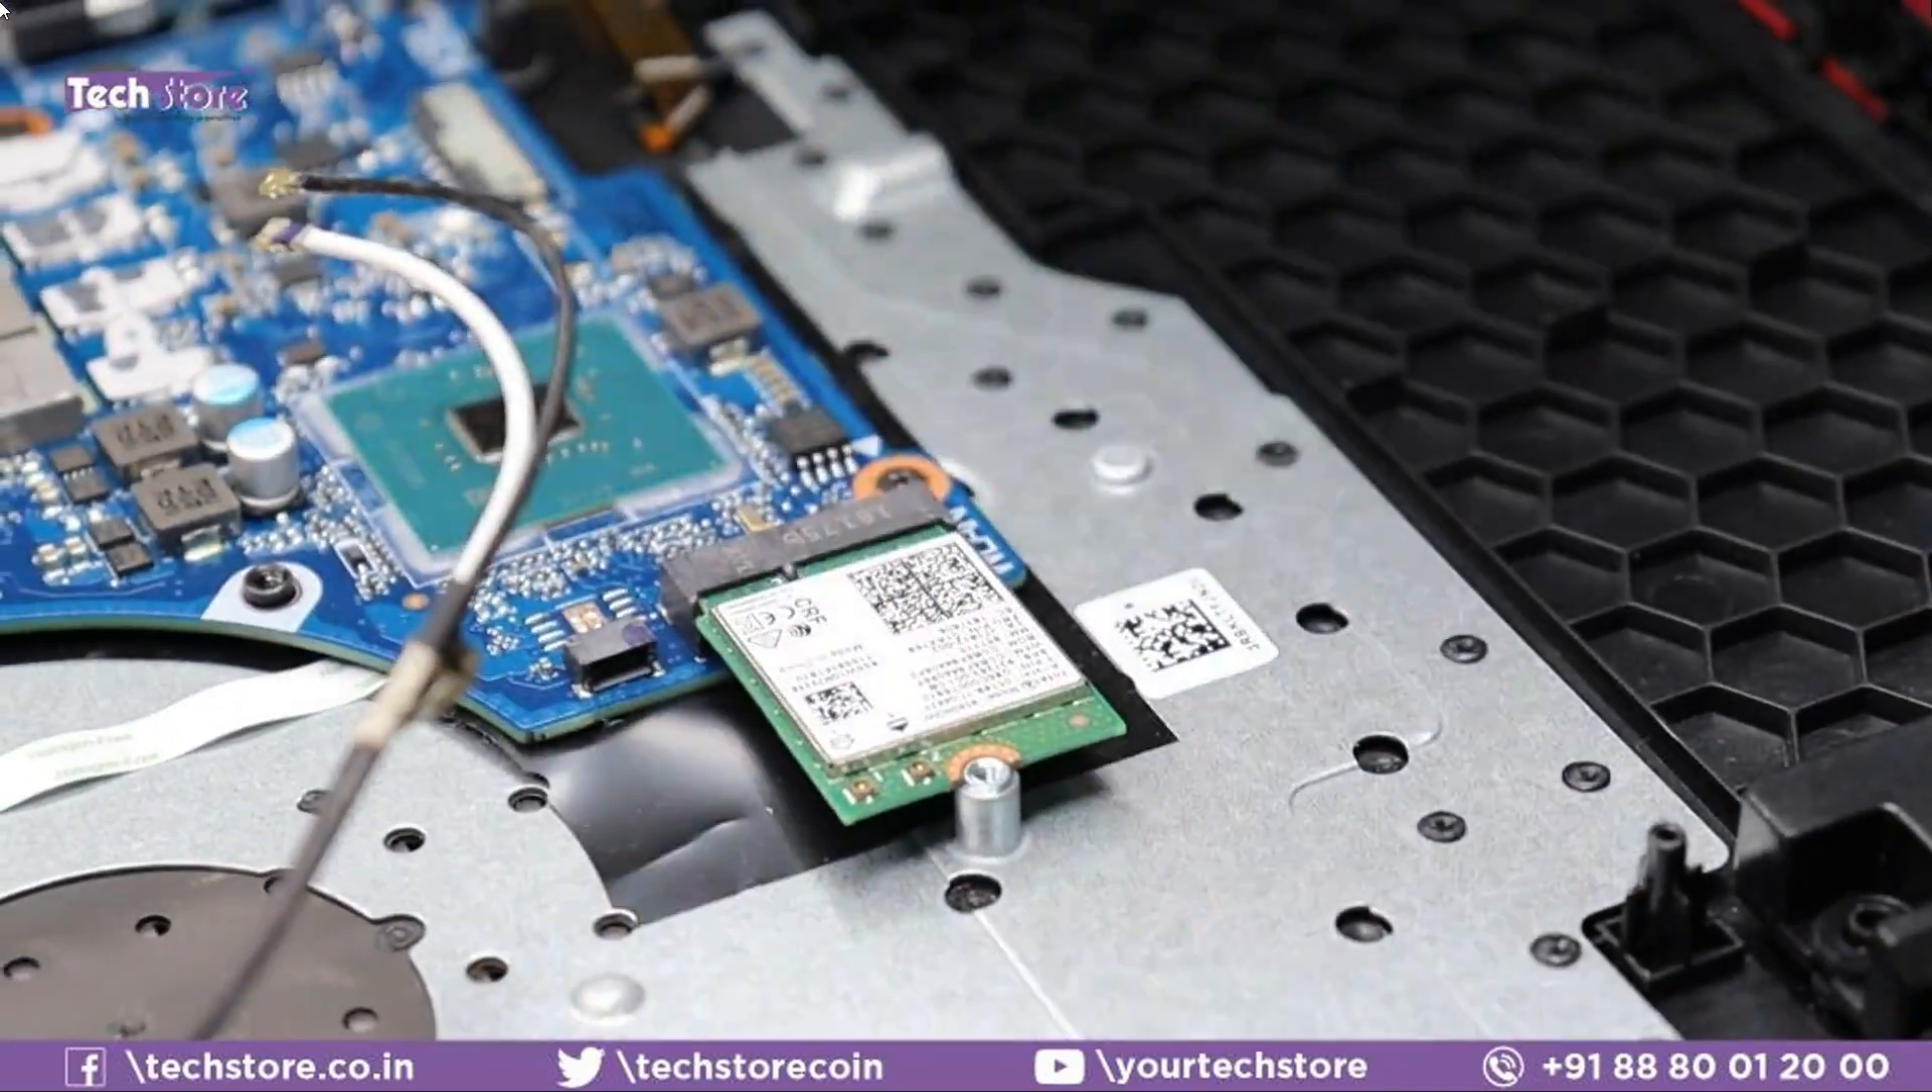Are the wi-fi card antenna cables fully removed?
Yes.